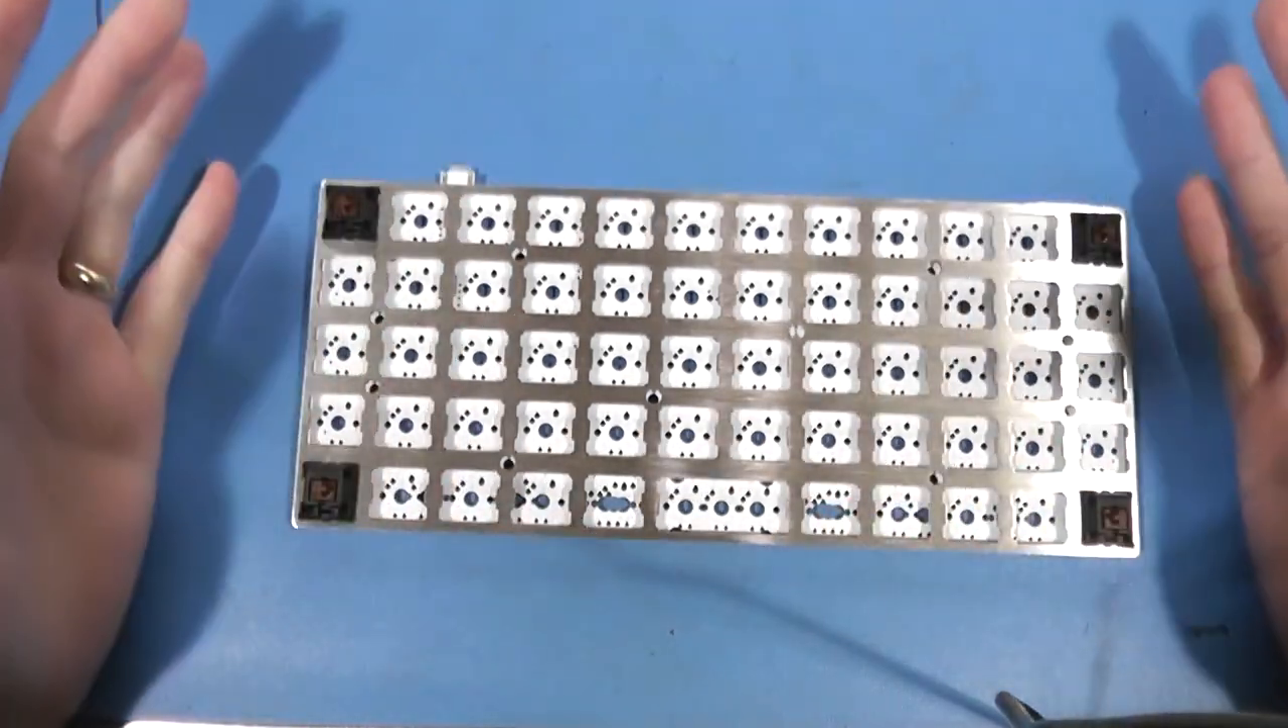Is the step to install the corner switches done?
Yes.